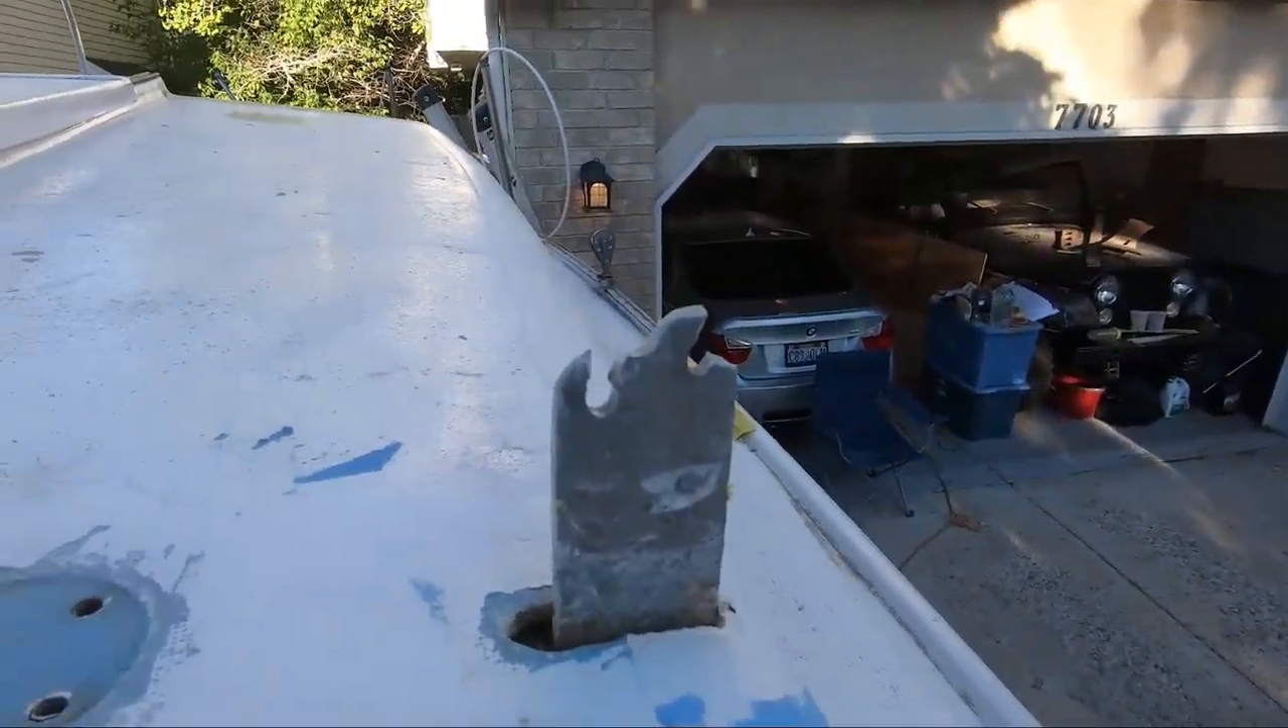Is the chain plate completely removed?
No.